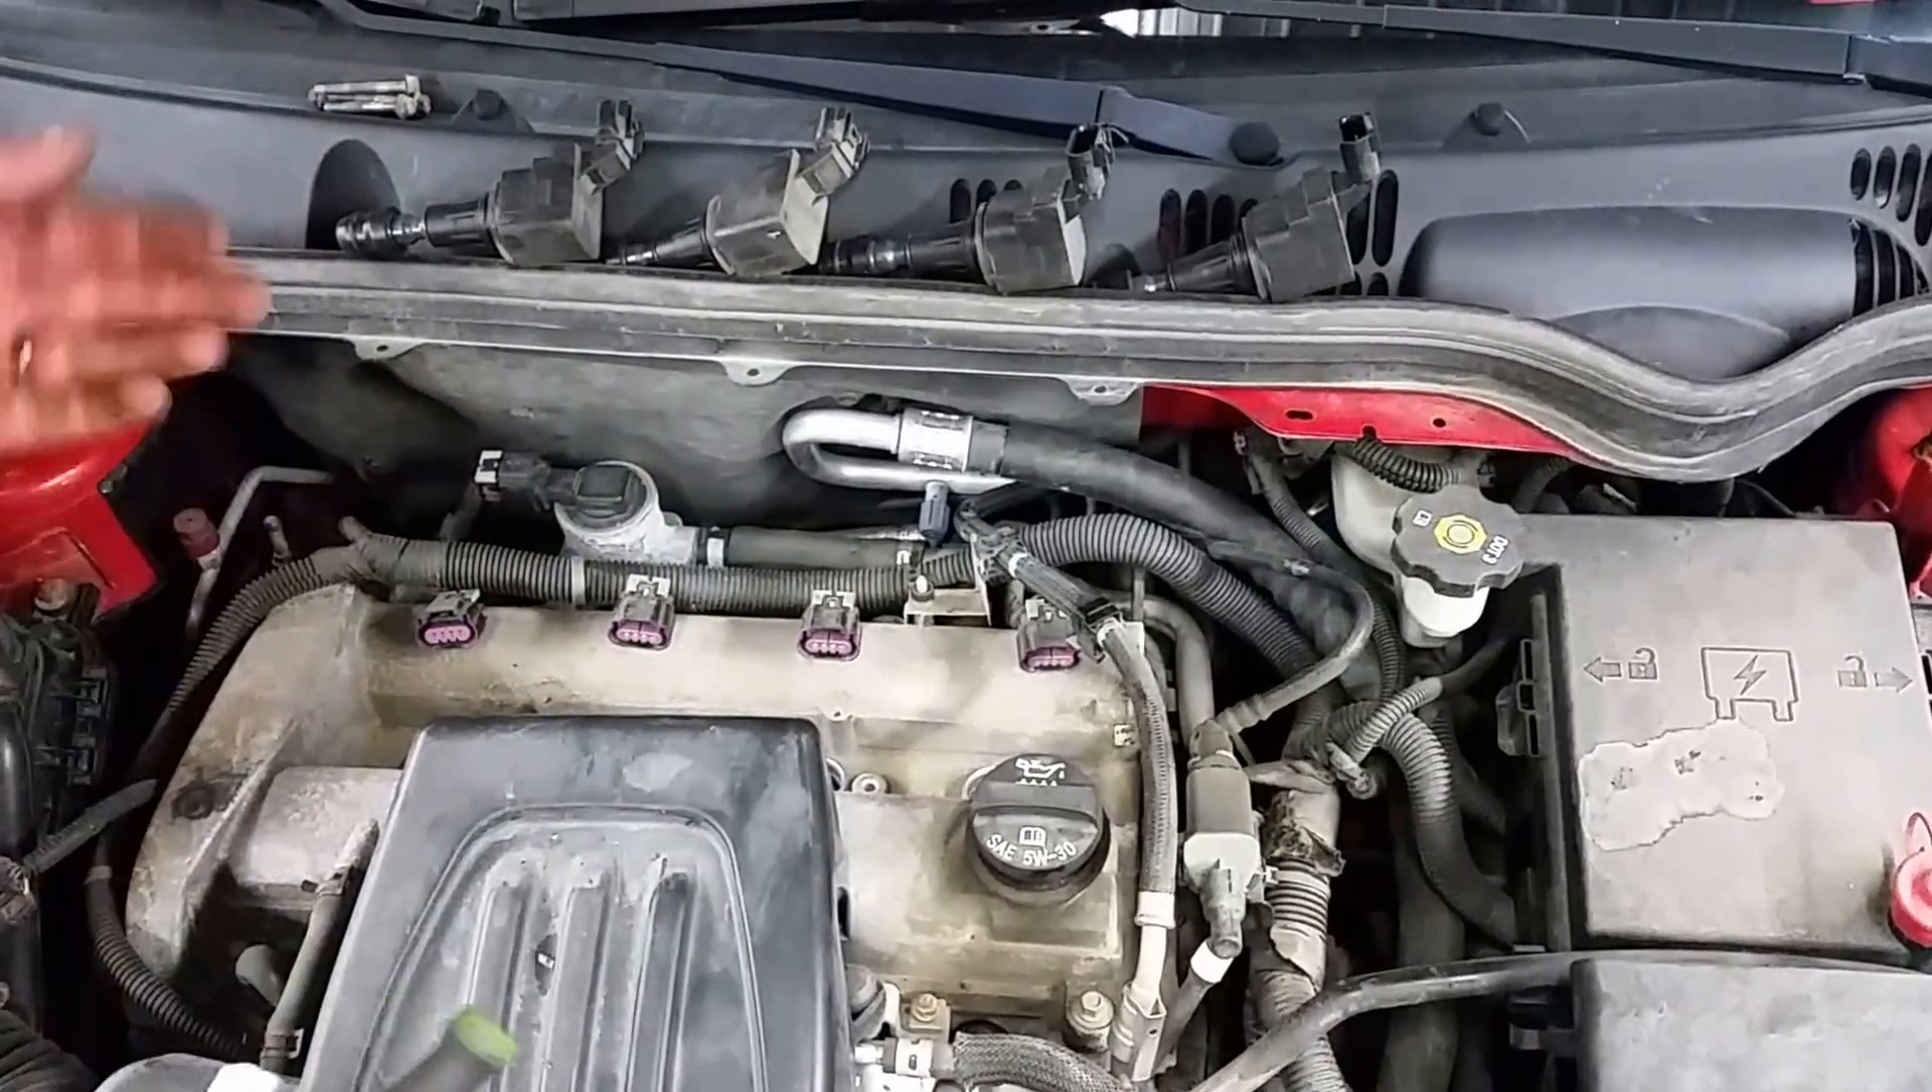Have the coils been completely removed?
Yes.